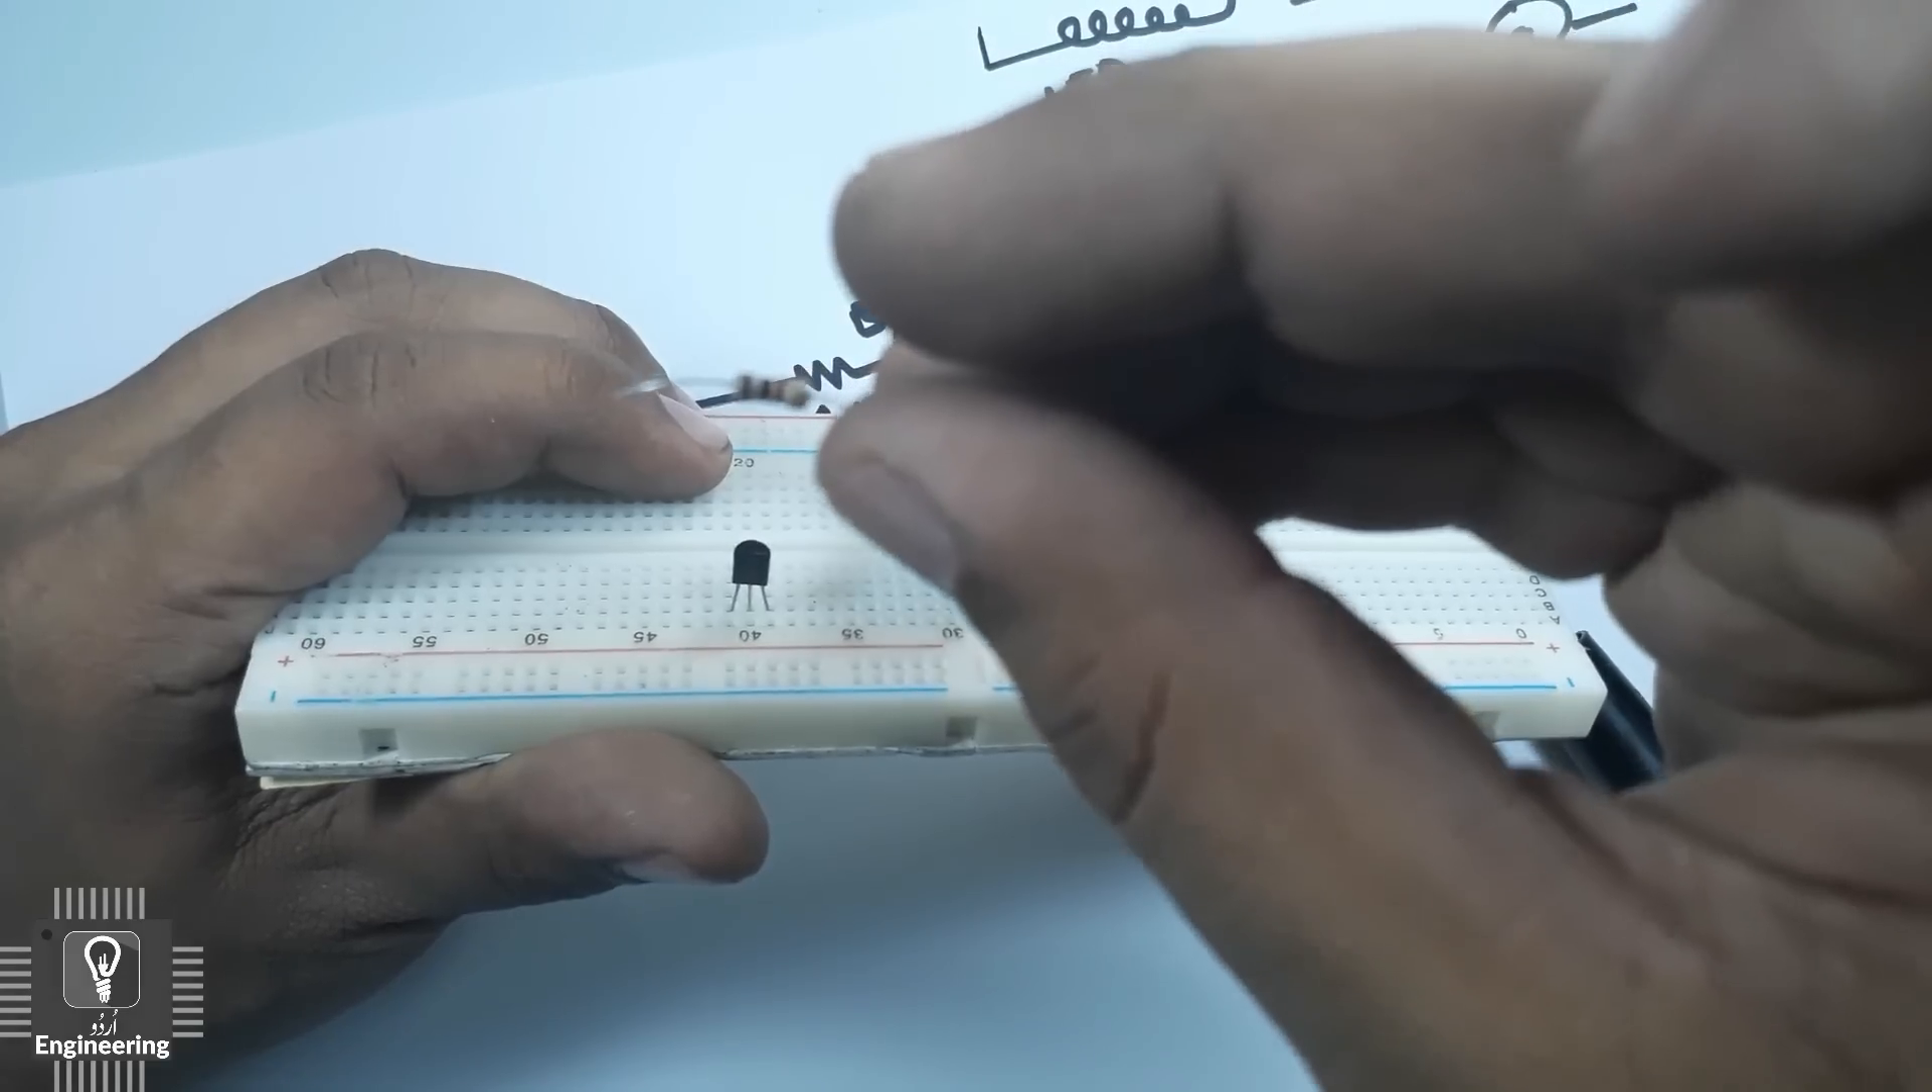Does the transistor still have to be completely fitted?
No.